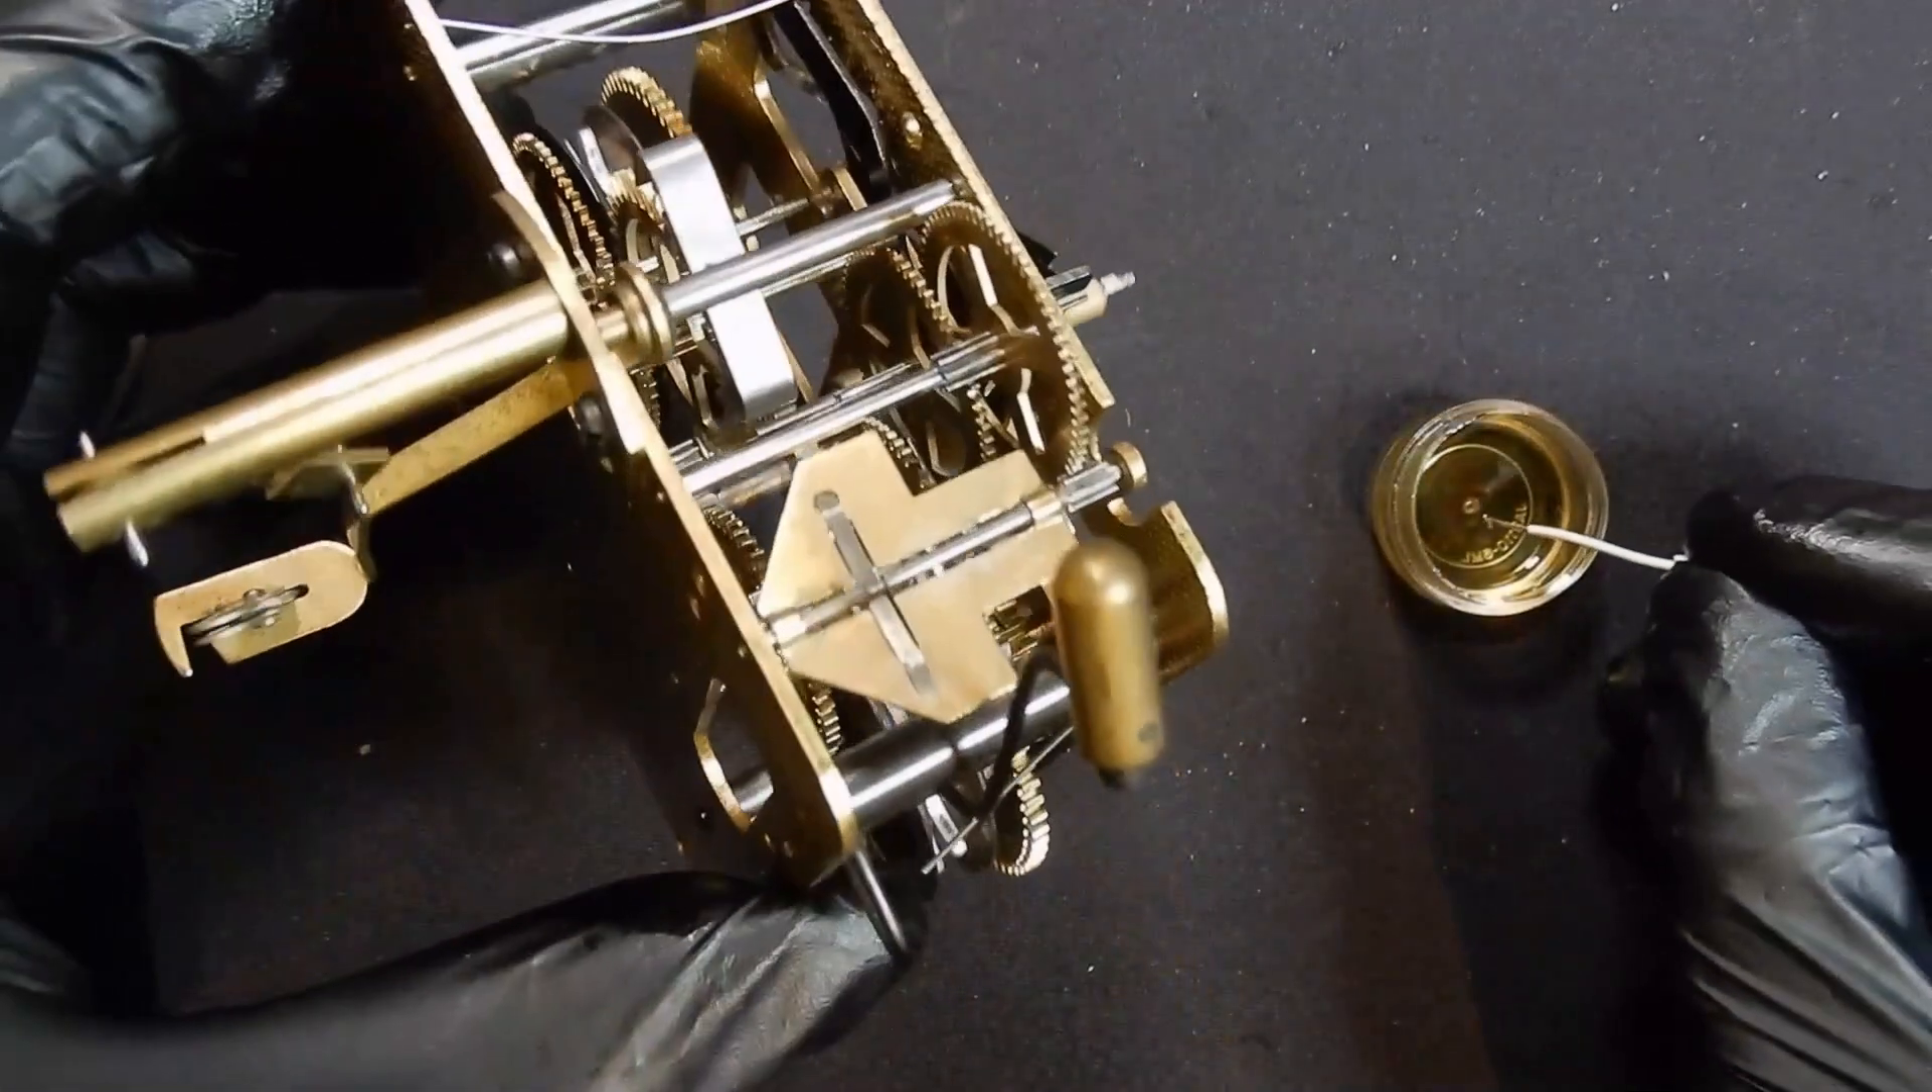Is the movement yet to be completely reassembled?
No.